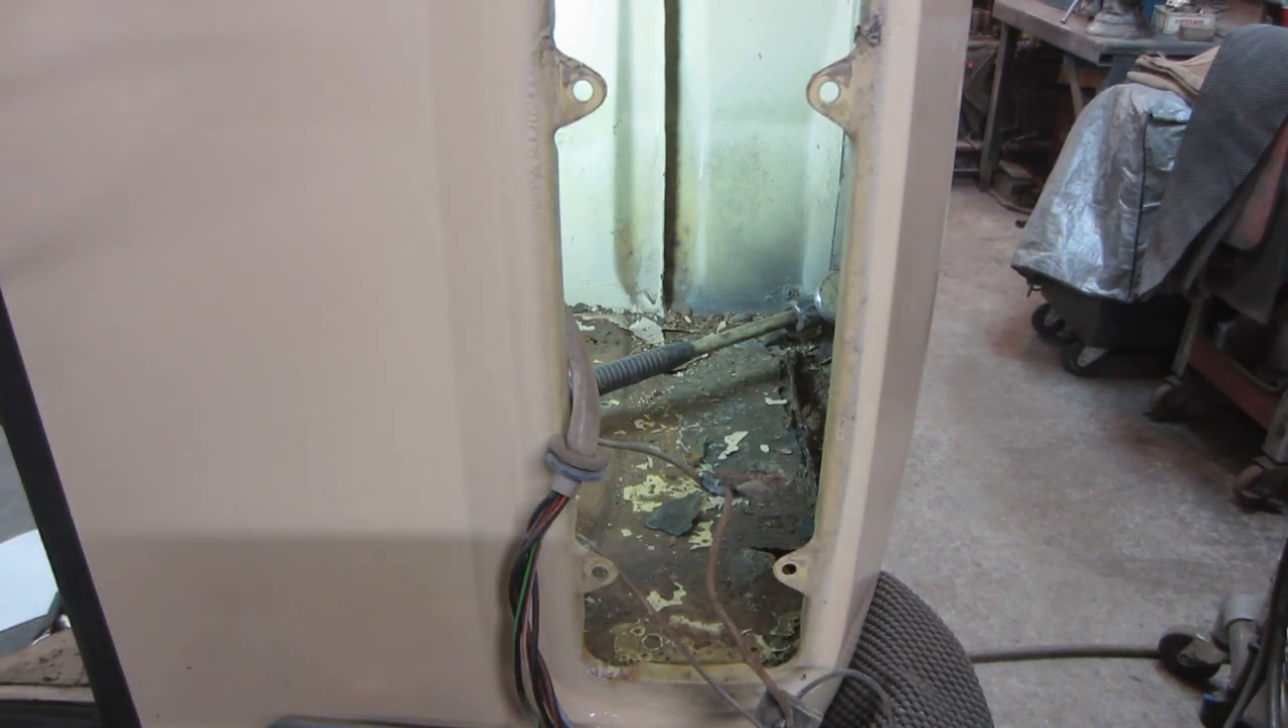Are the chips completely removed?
No.